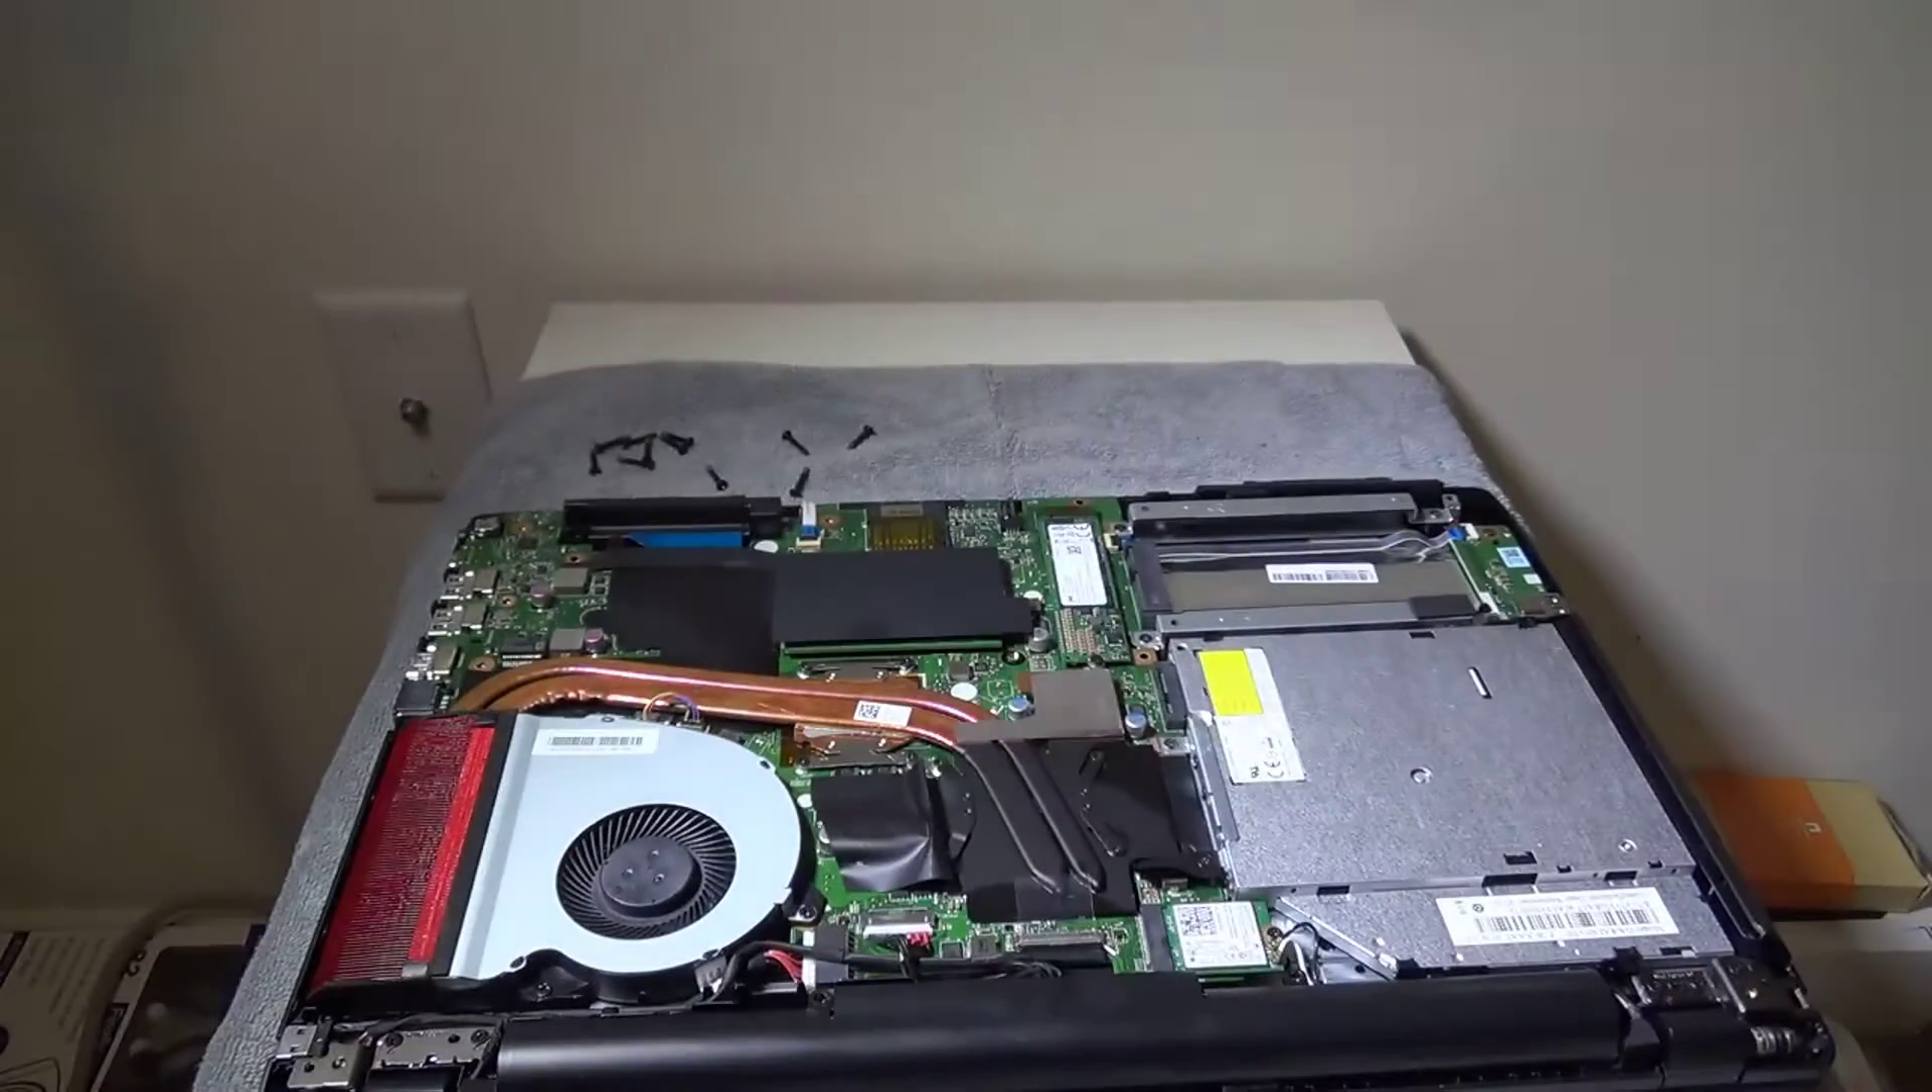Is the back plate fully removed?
Yes.